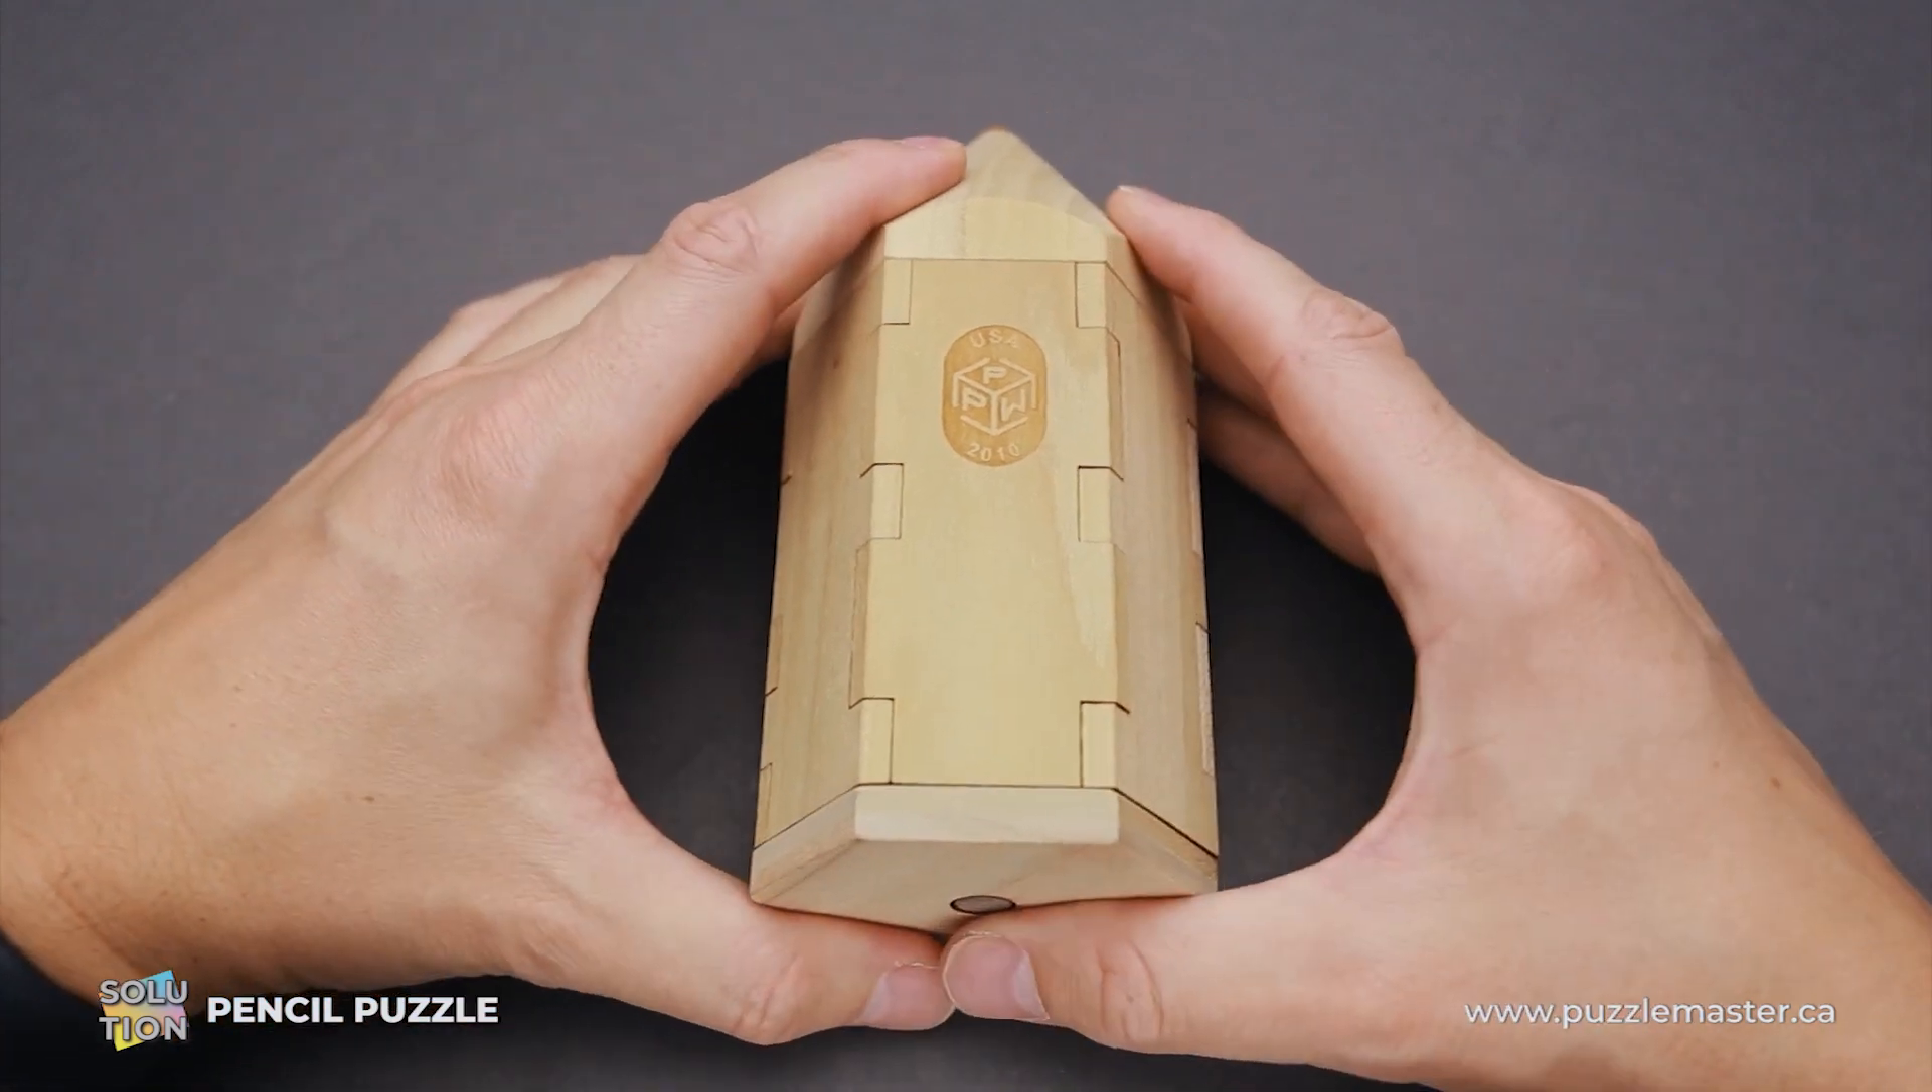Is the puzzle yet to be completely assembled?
No.